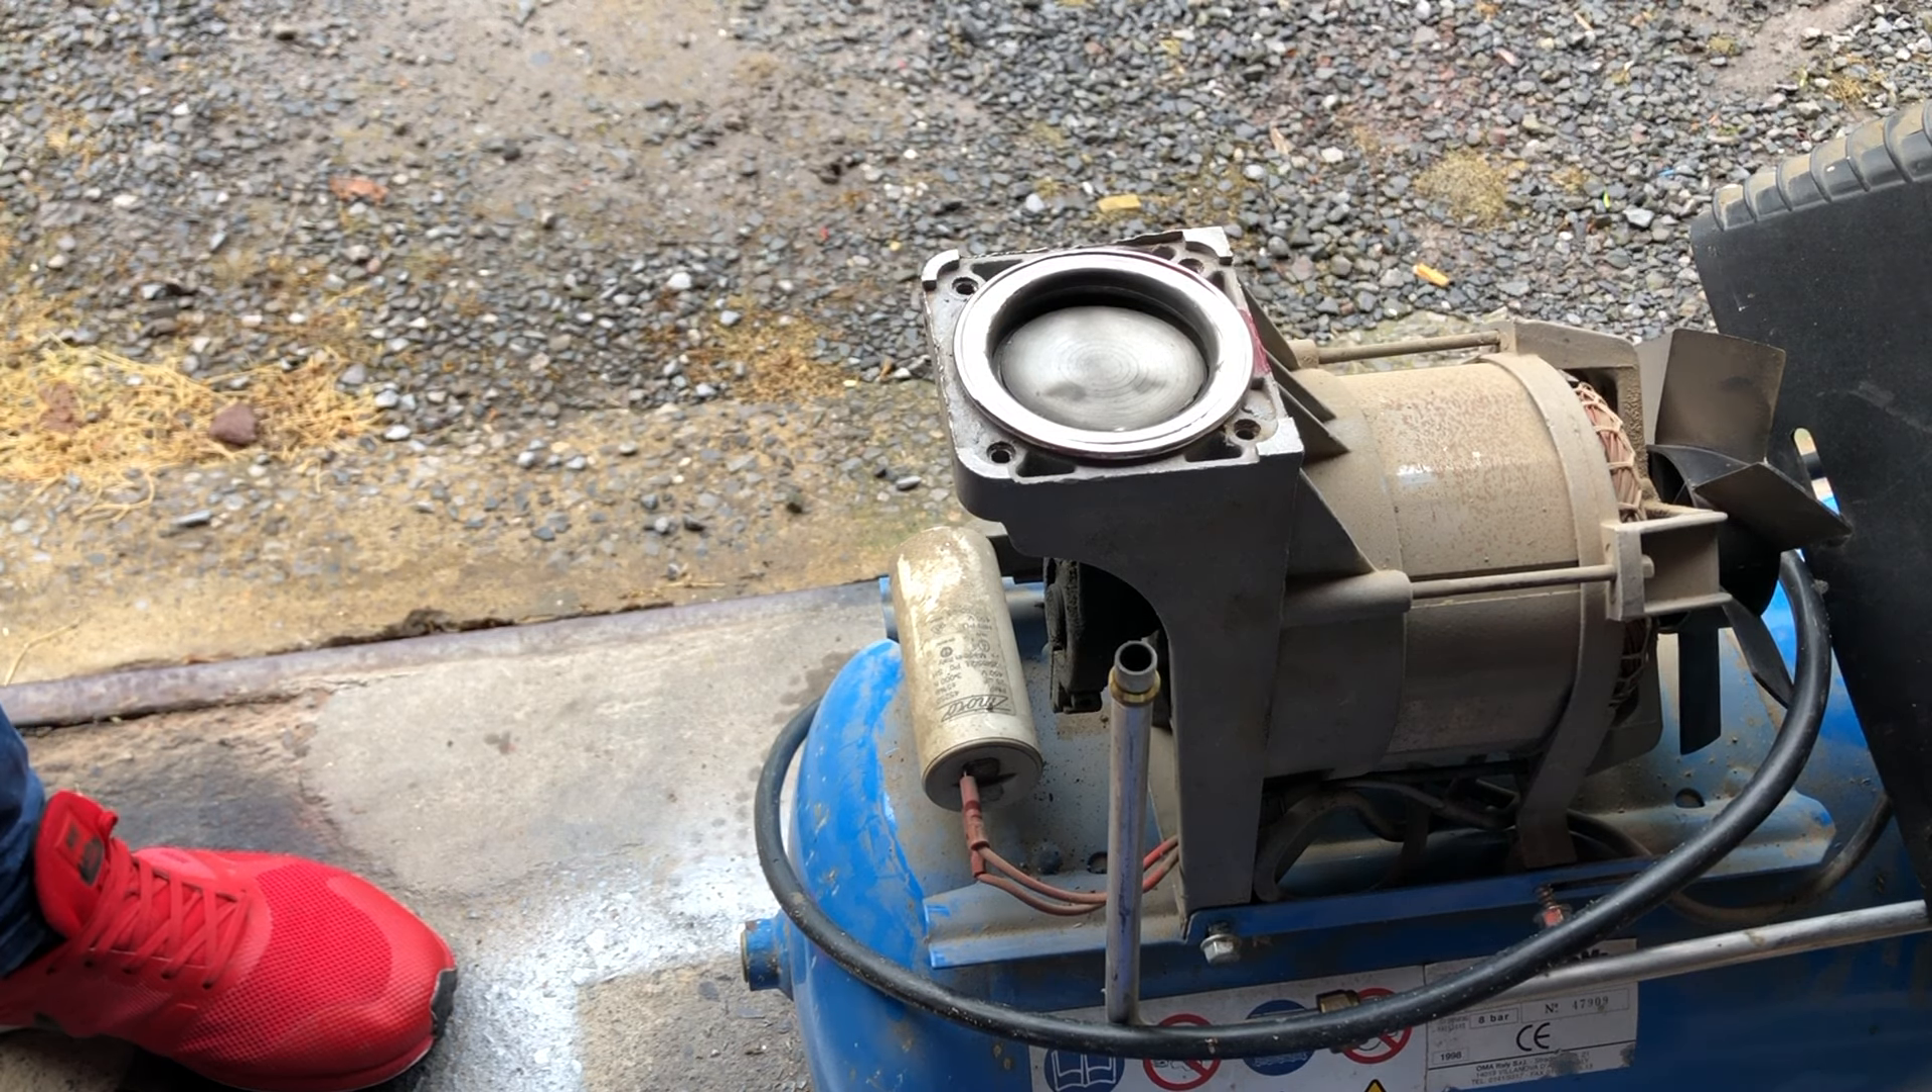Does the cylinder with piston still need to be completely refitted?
No.